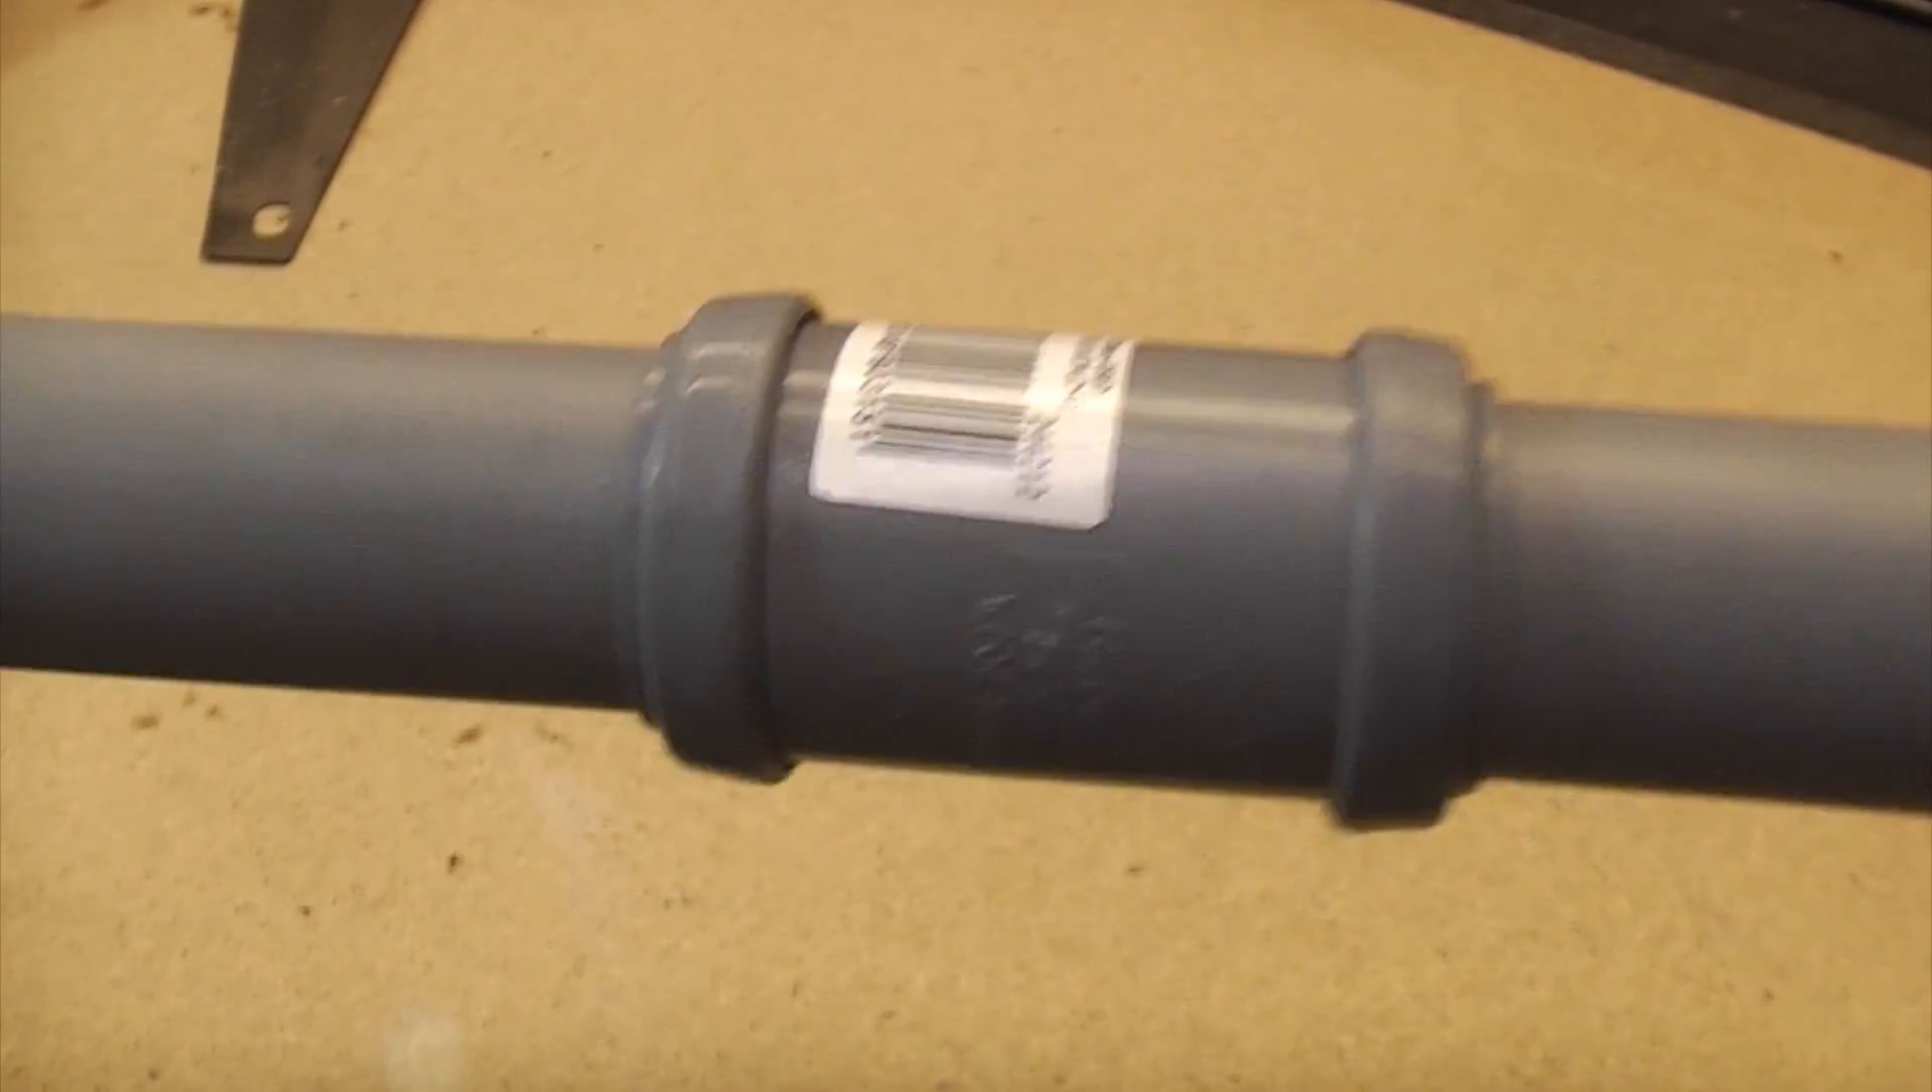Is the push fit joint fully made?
Yes.